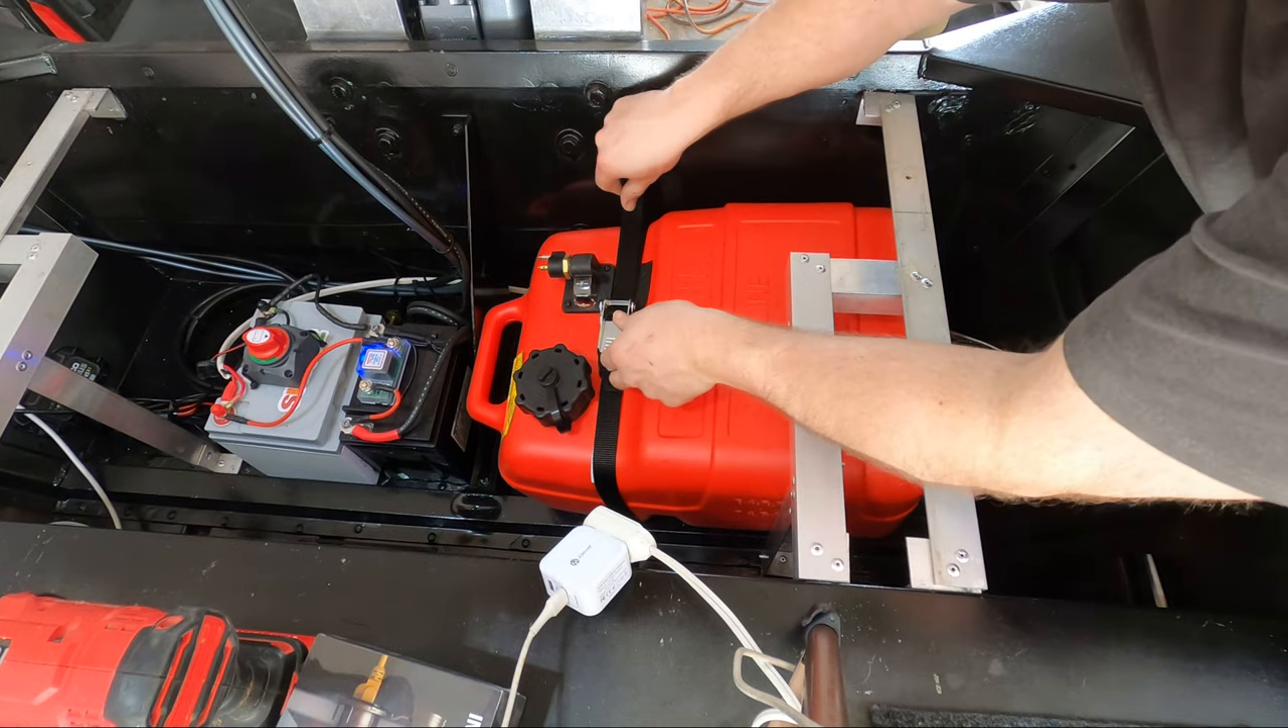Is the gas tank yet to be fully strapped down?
Yes.